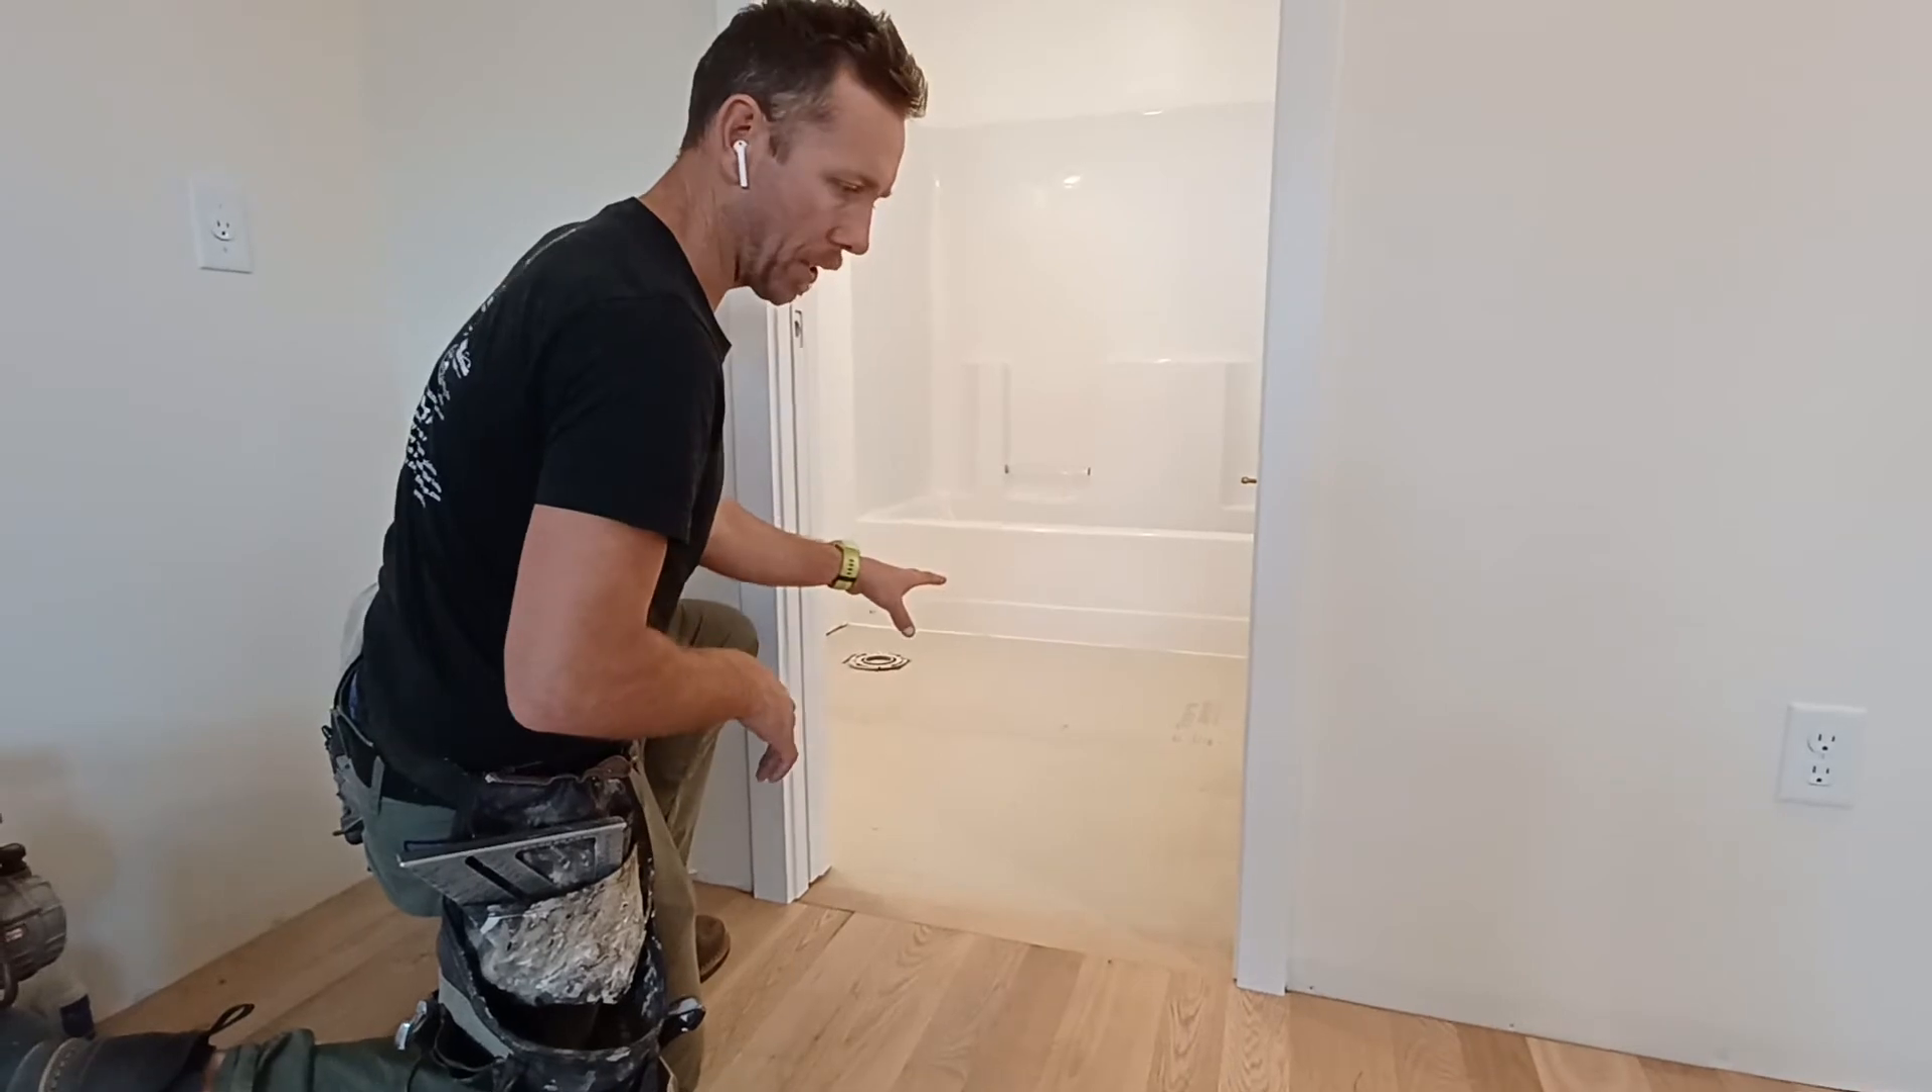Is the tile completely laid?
No.